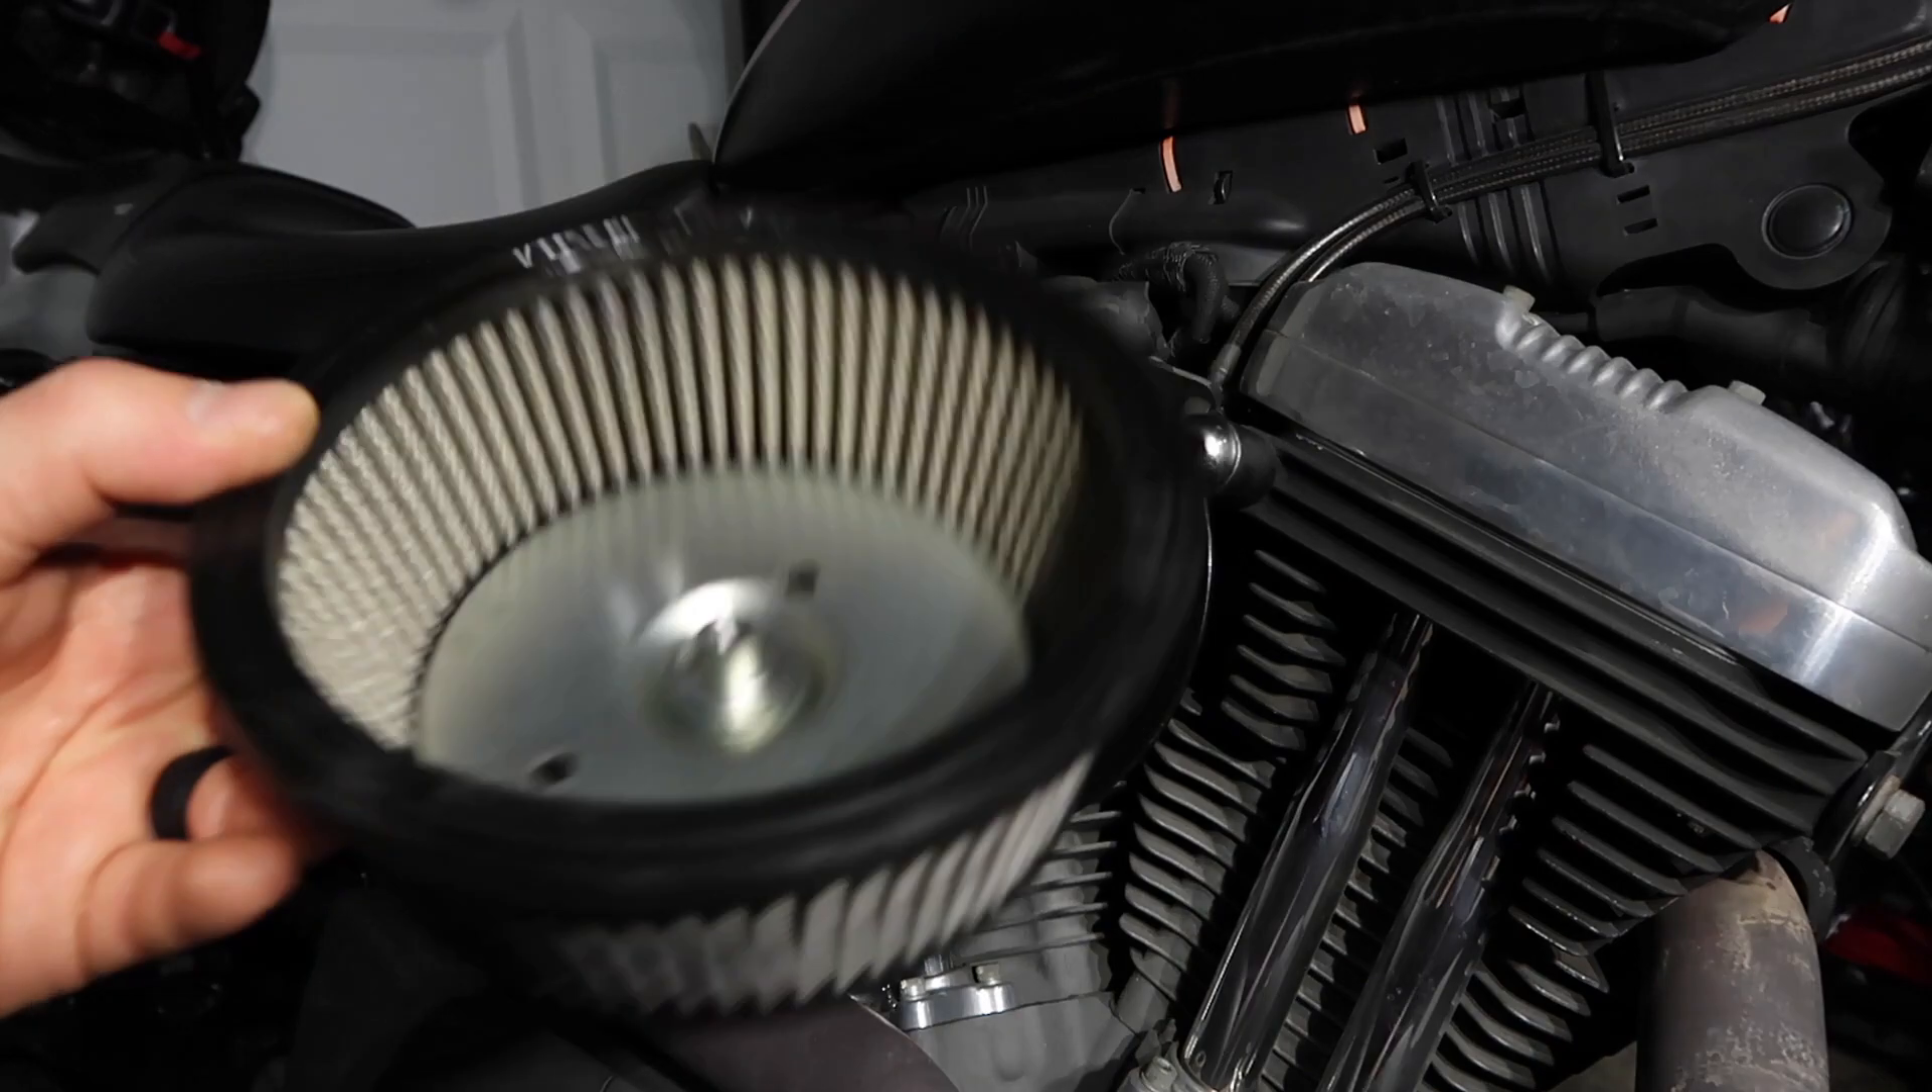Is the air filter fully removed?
Yes.